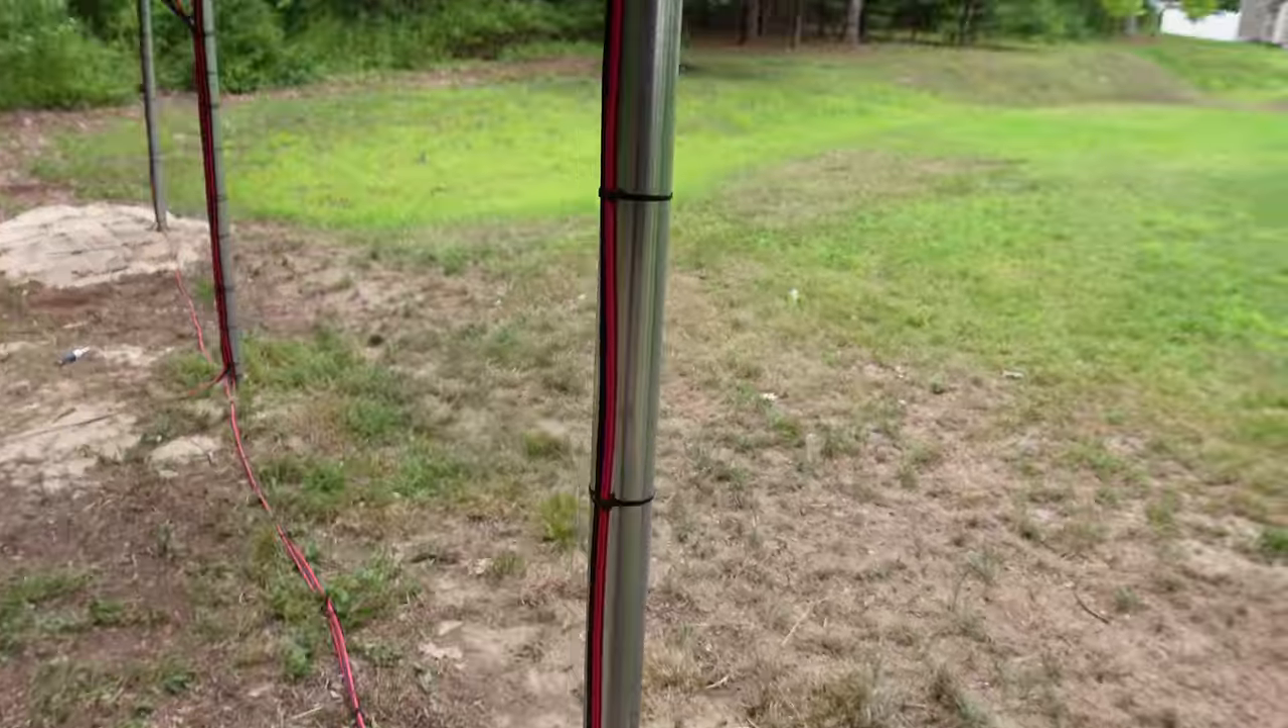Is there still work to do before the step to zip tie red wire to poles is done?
No.